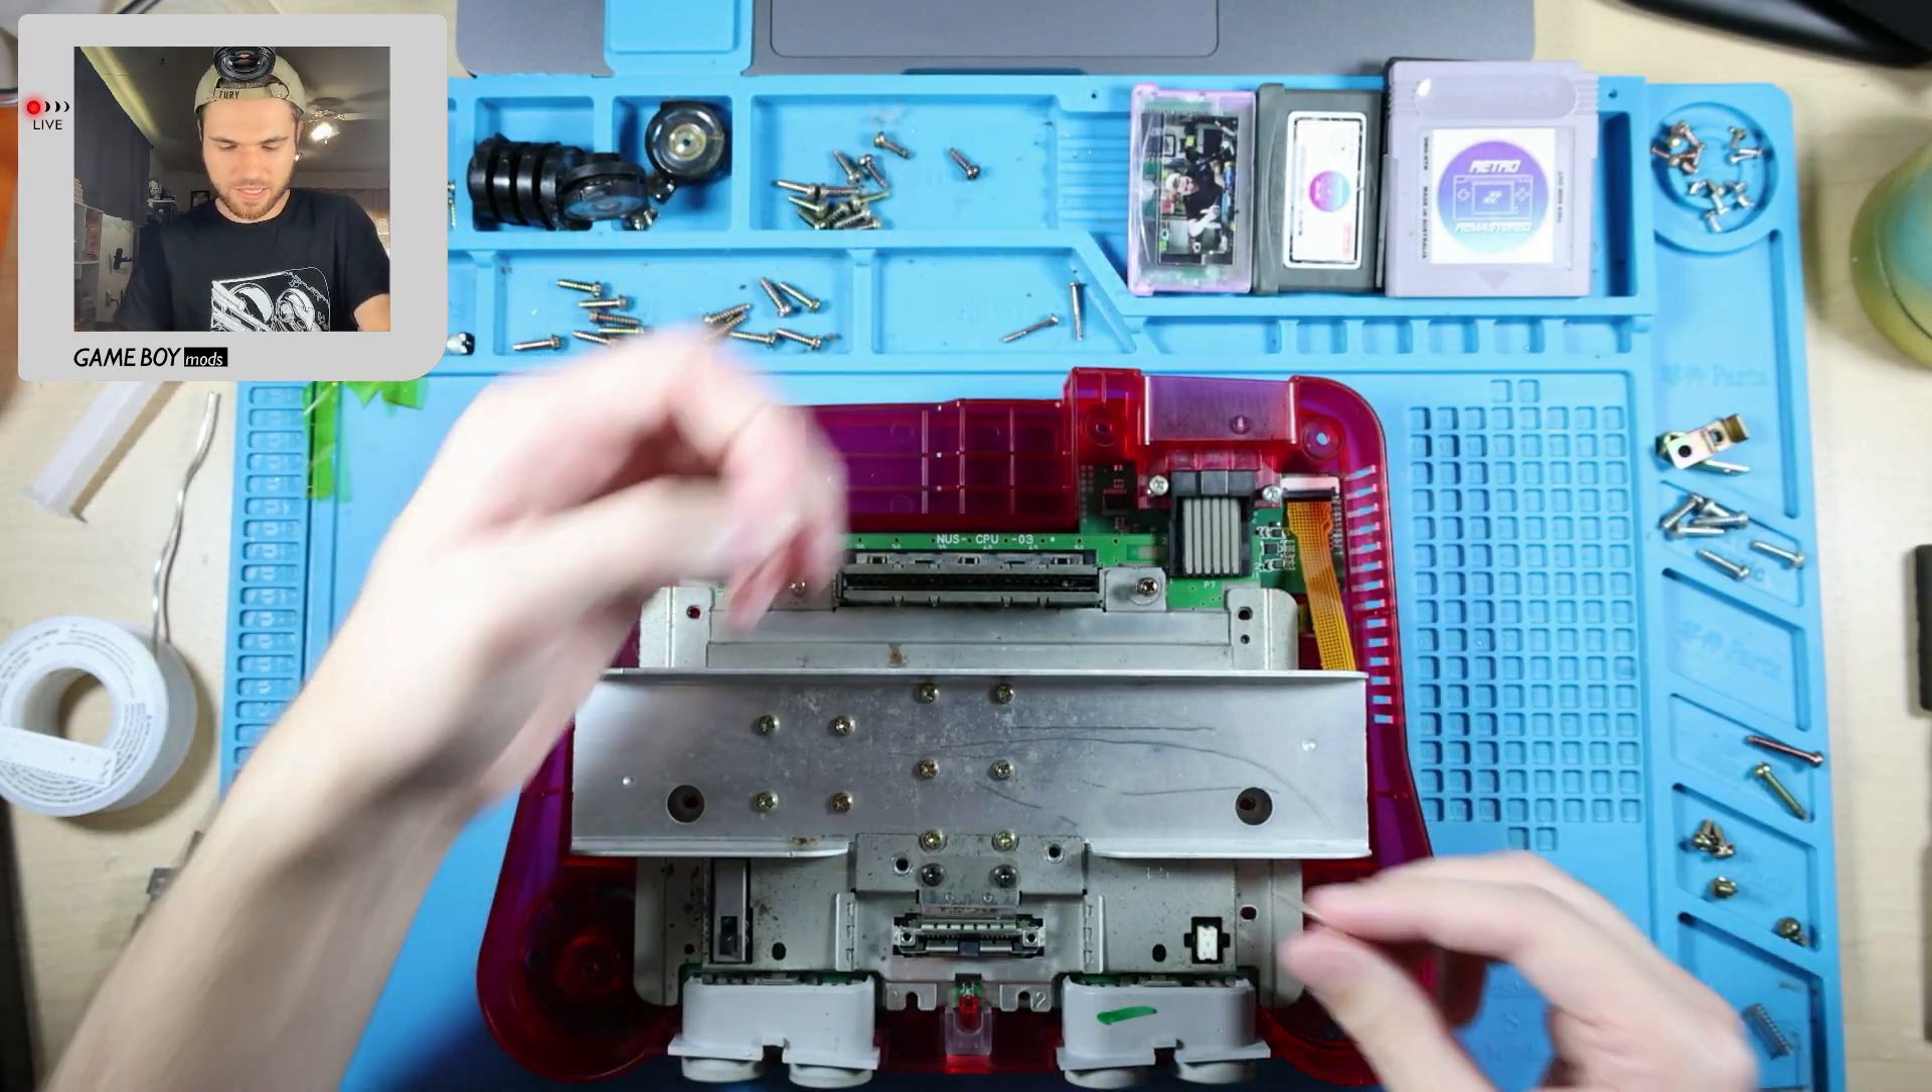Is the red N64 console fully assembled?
No.